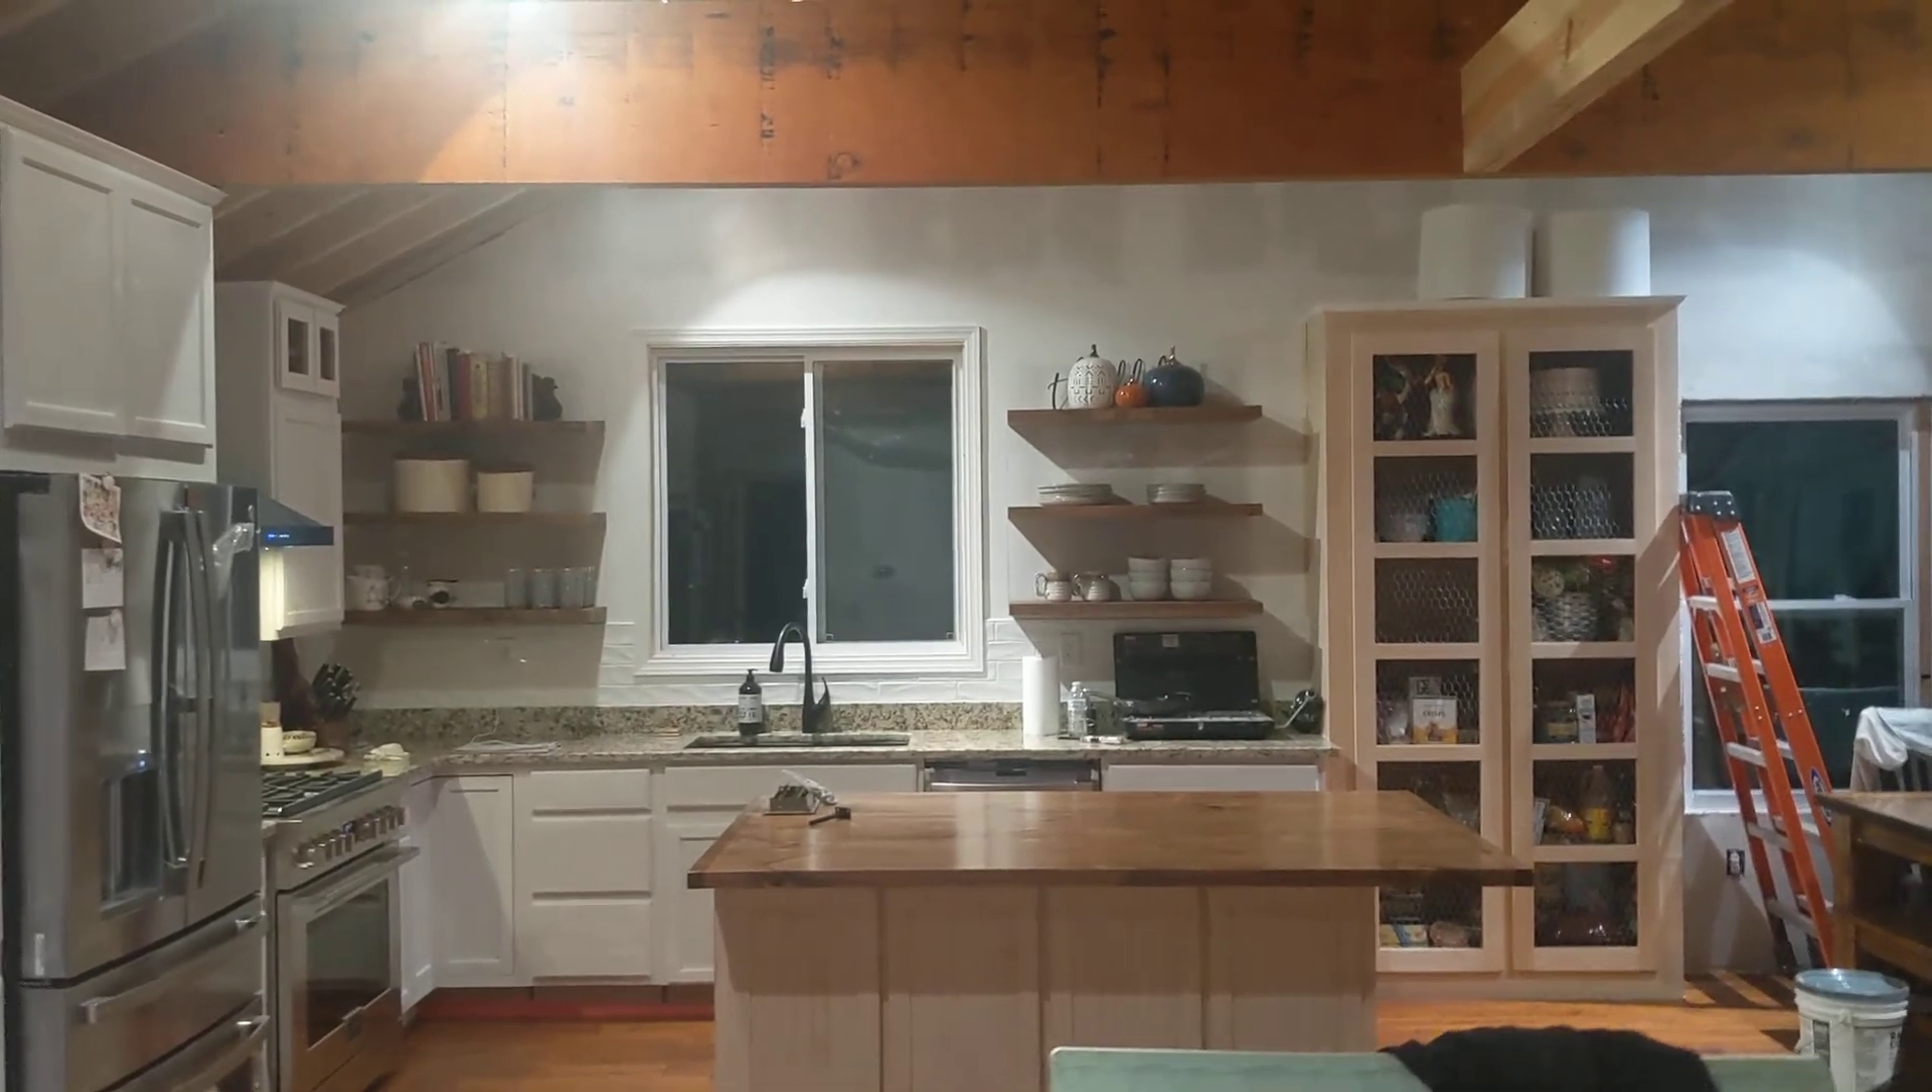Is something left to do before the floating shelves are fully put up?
No.